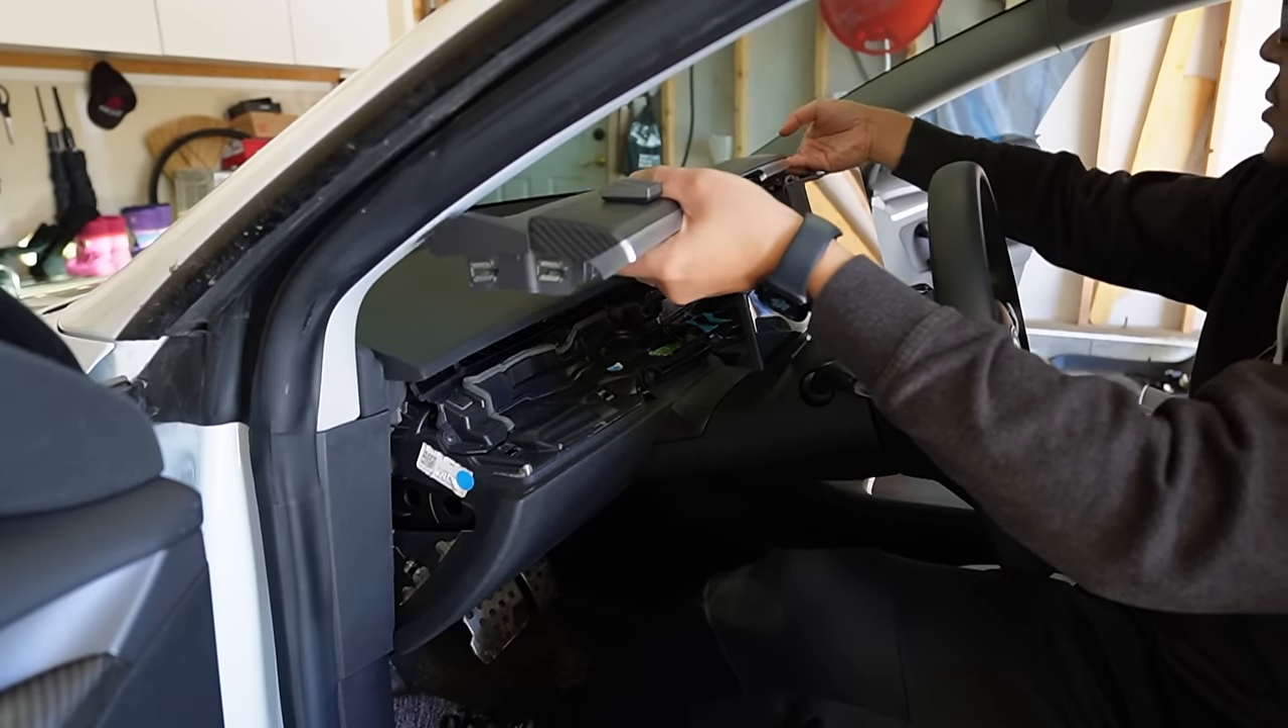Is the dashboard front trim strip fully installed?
No.